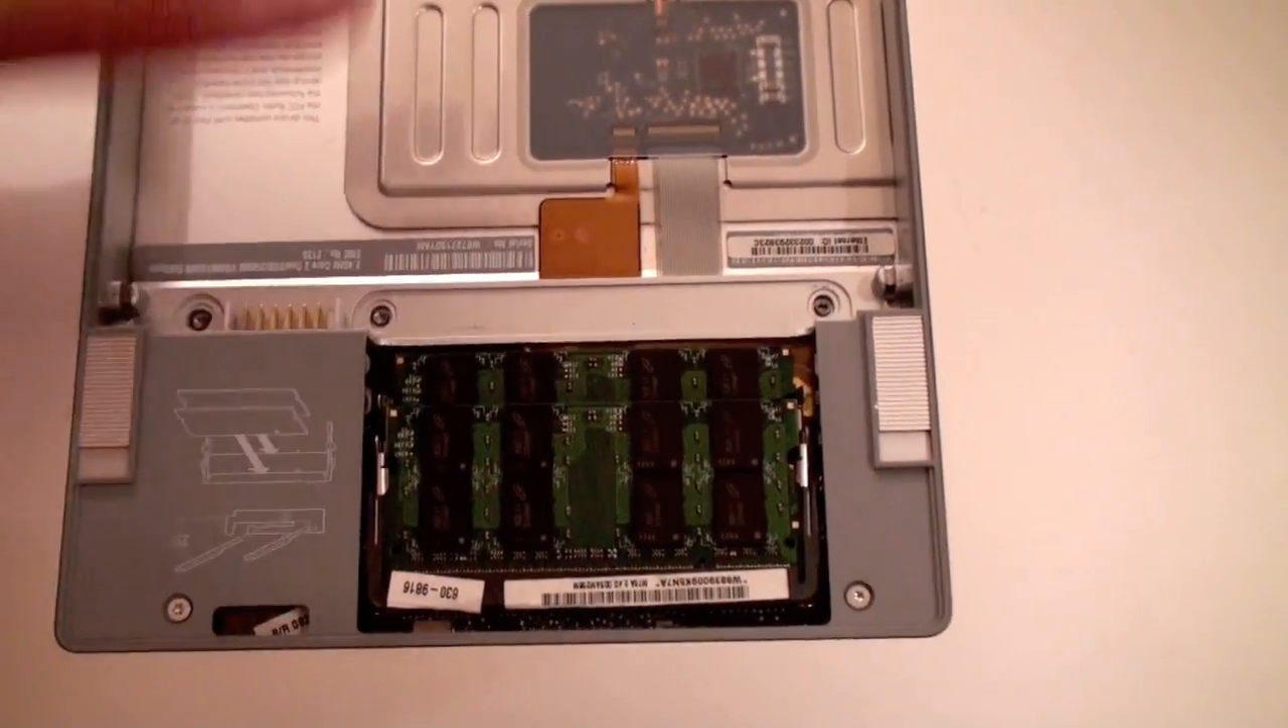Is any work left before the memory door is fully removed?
No.